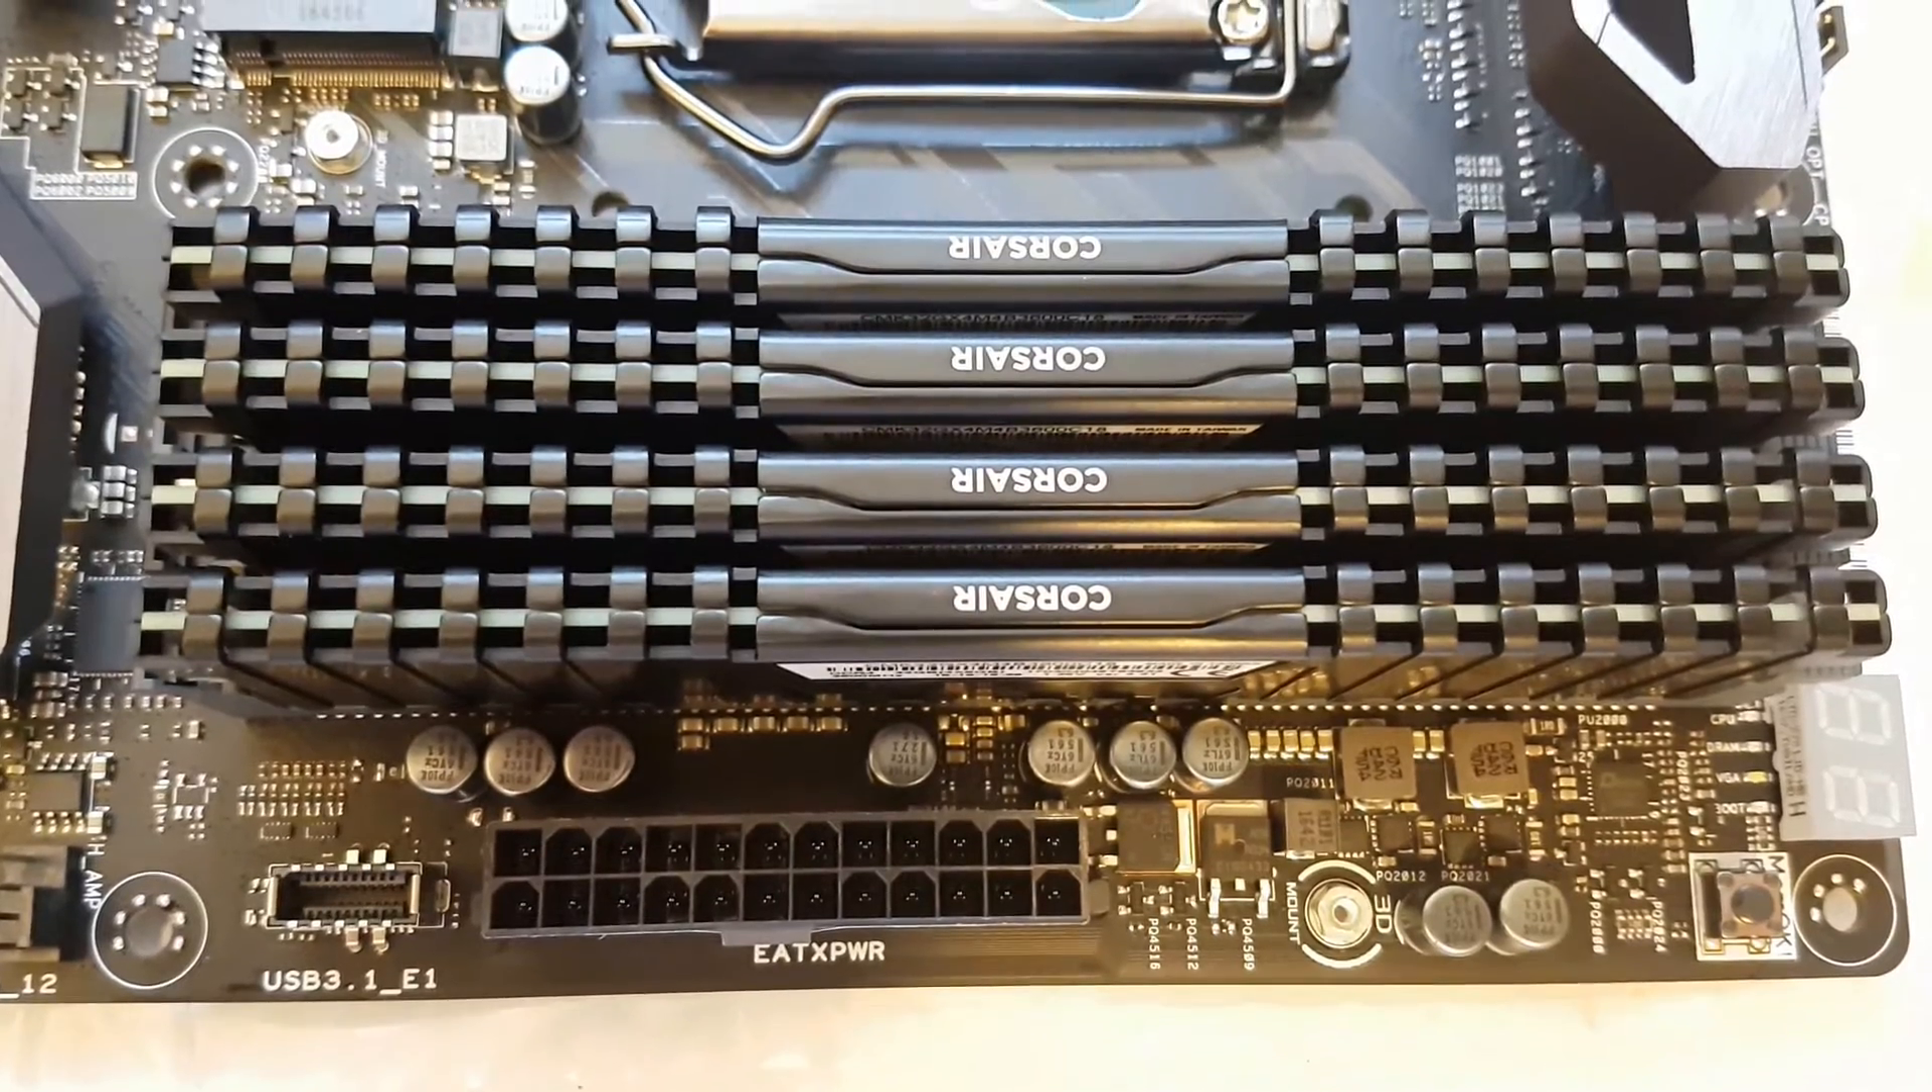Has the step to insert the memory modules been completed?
Yes.